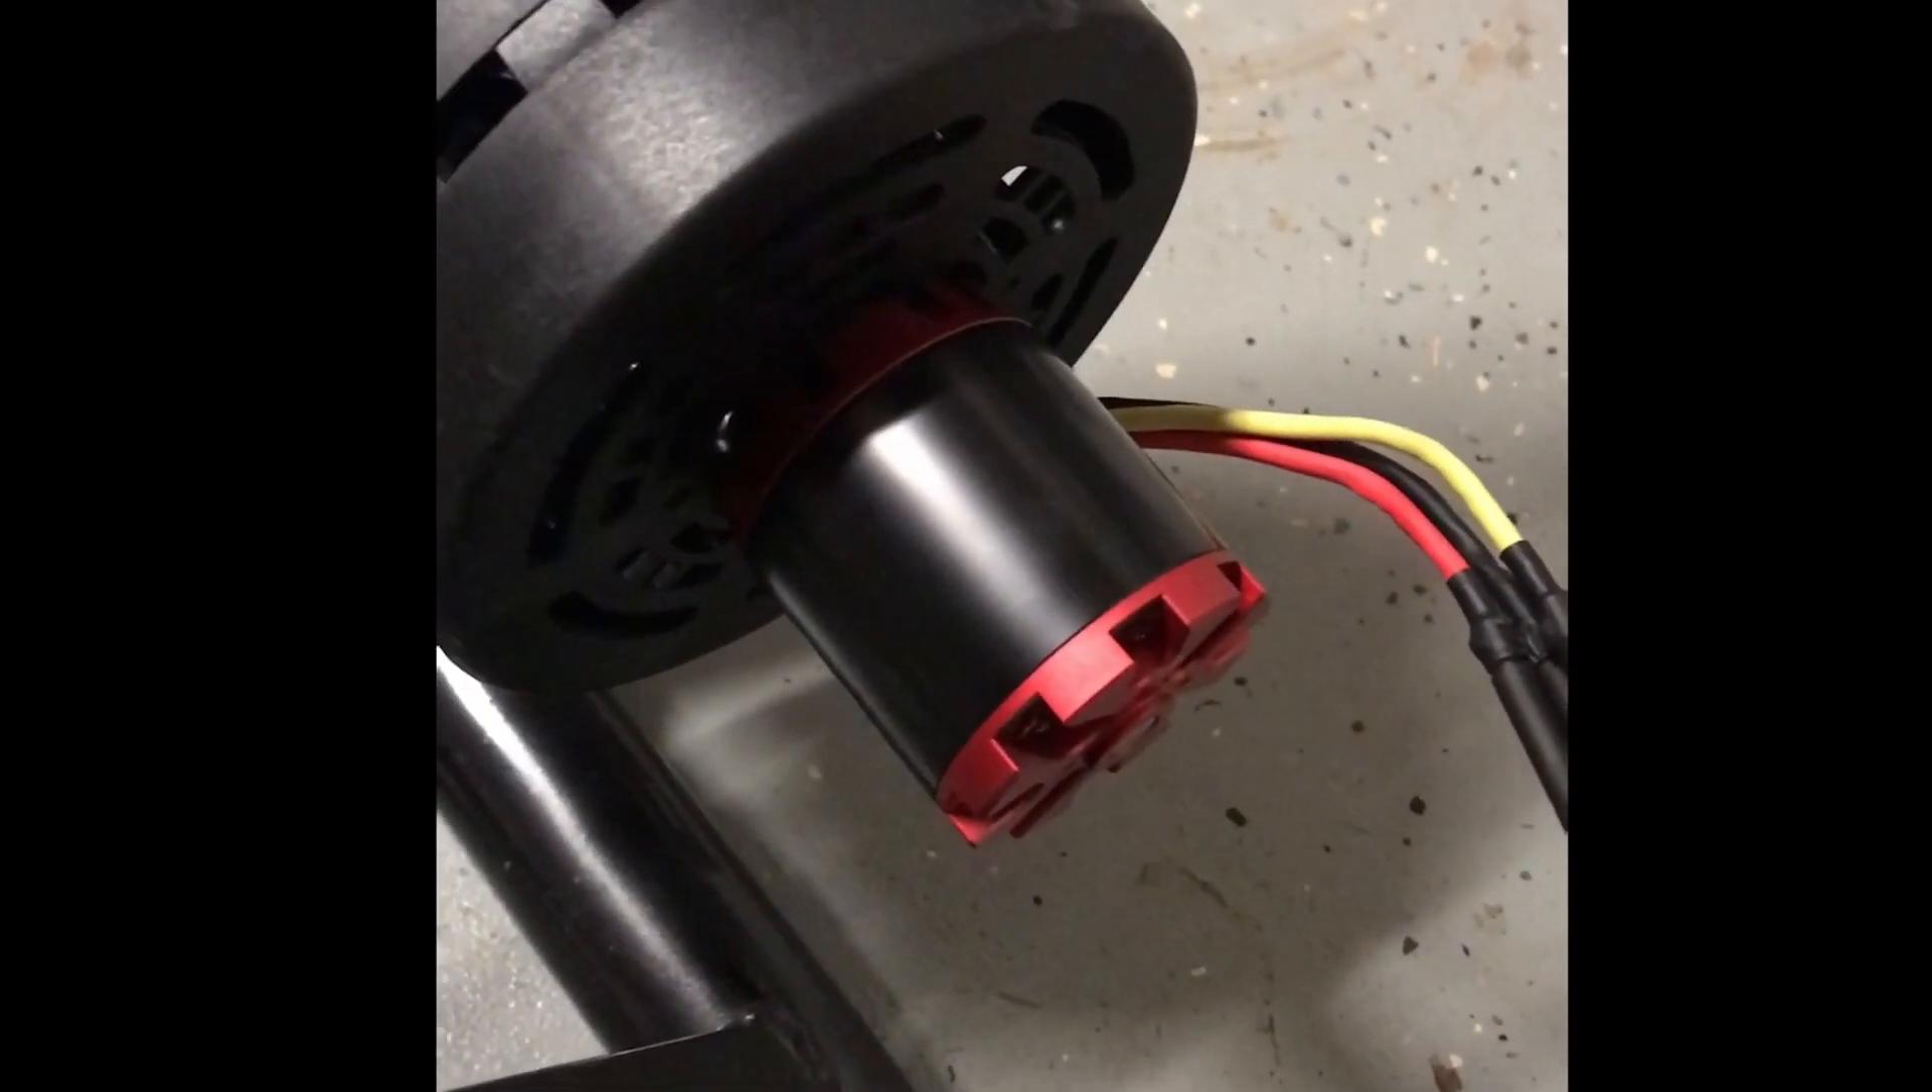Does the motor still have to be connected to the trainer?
No.